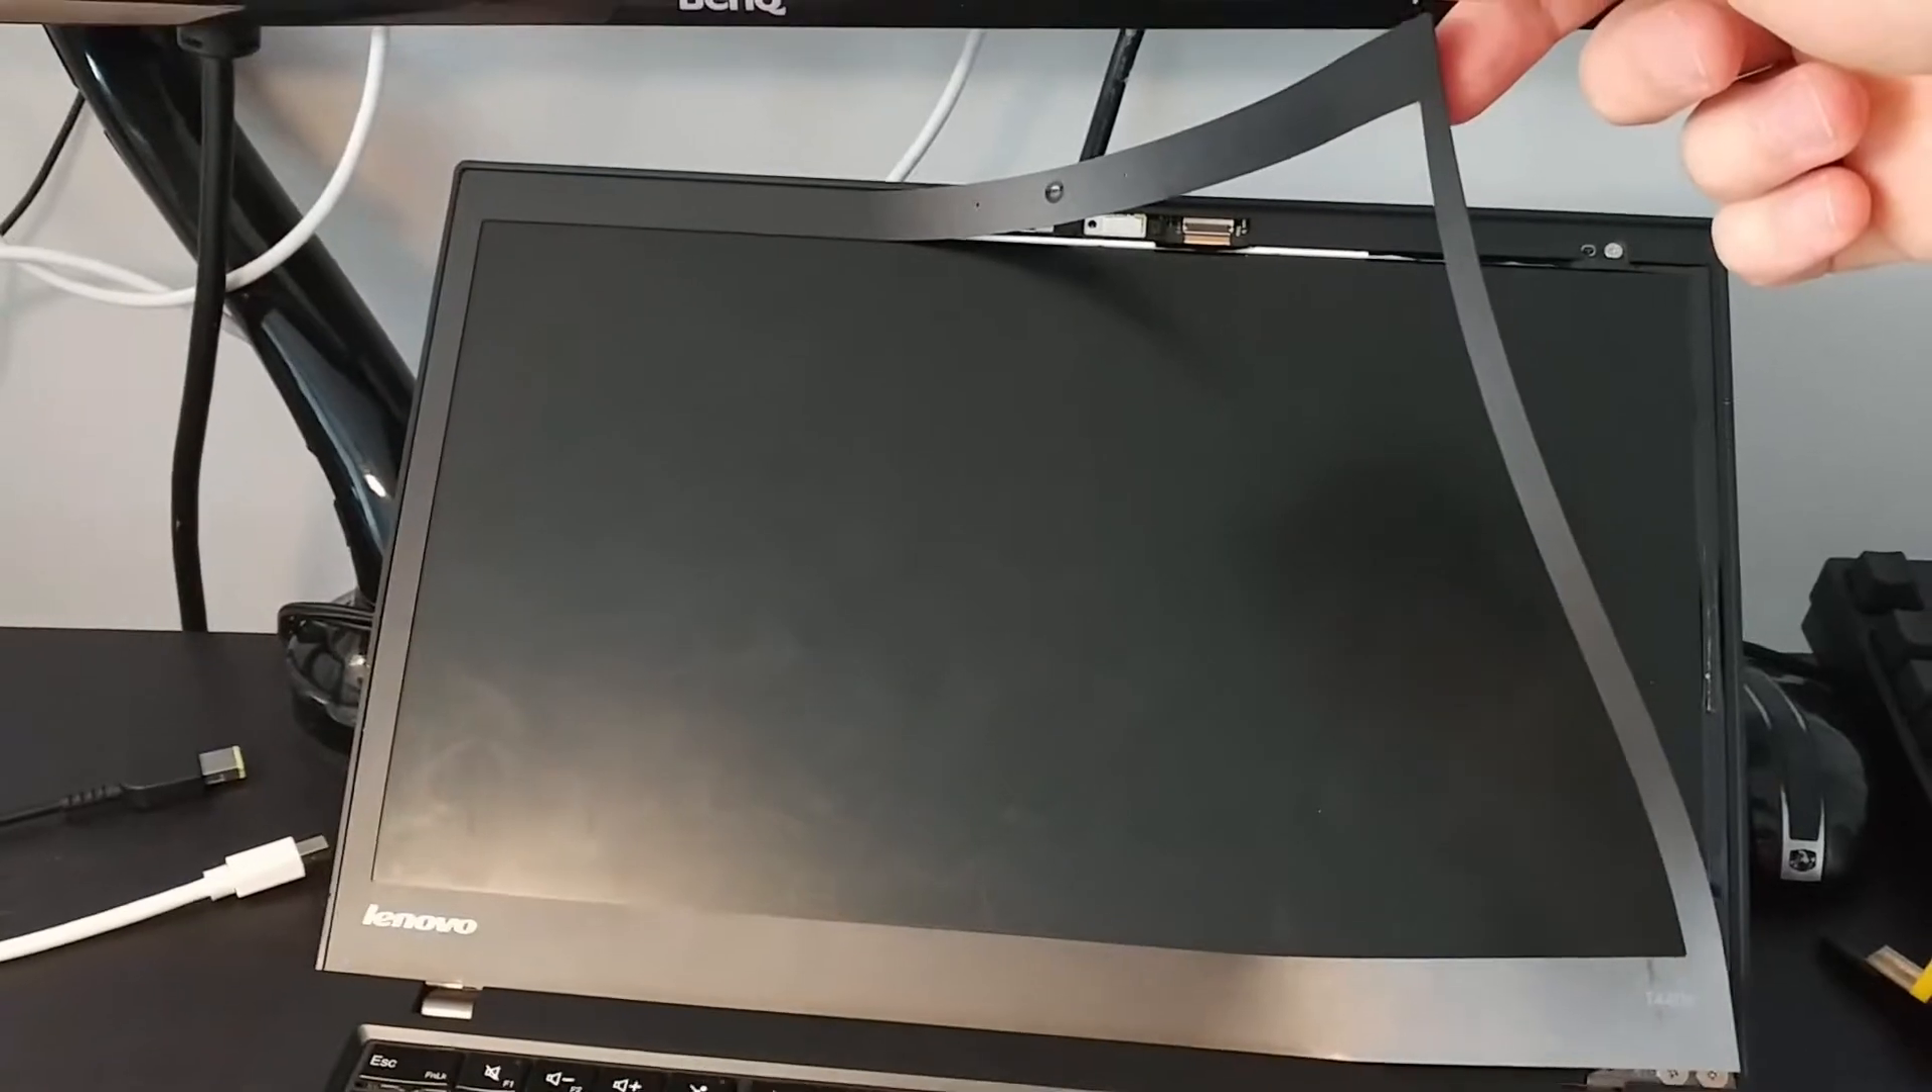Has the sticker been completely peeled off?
No.